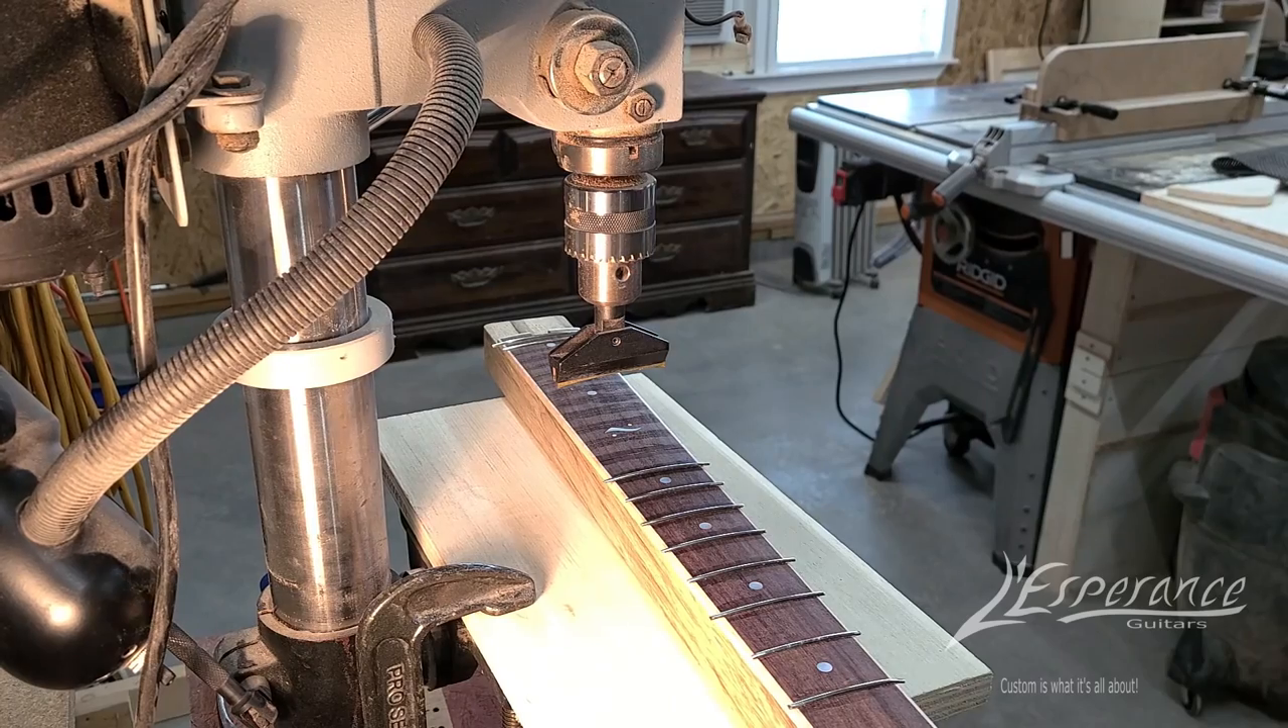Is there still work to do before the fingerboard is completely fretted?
Yes.